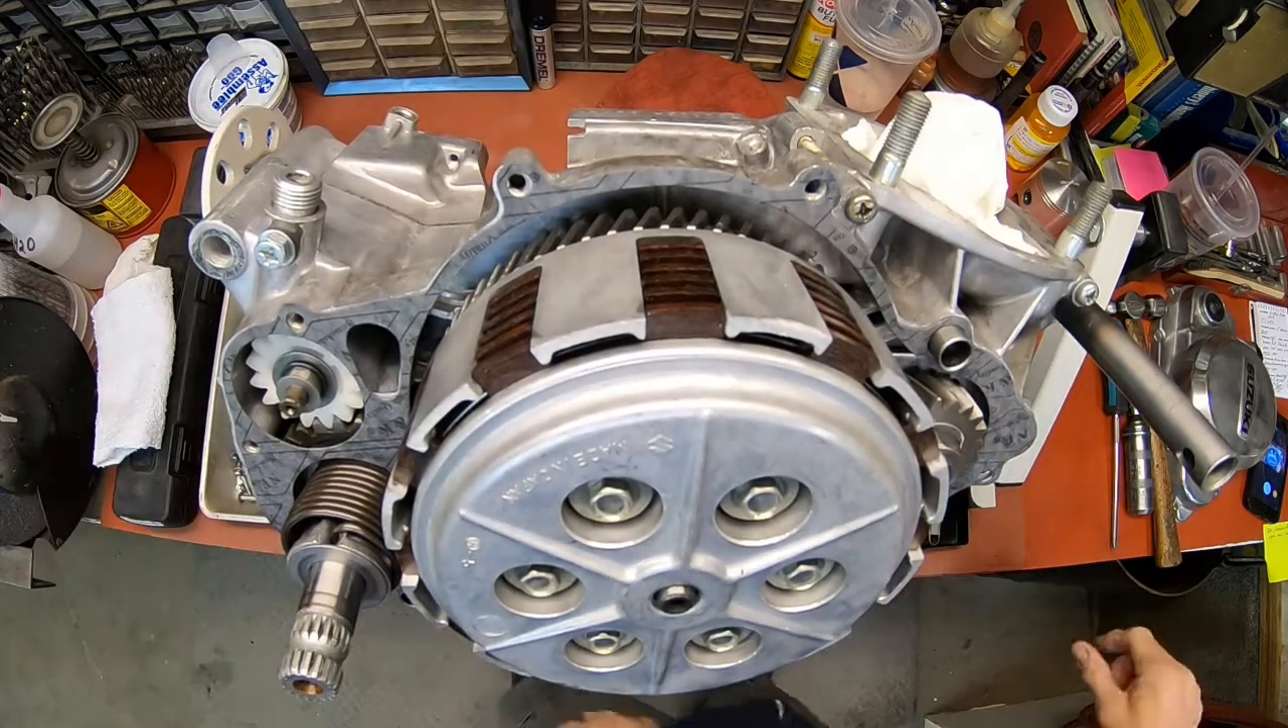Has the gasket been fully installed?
Yes.